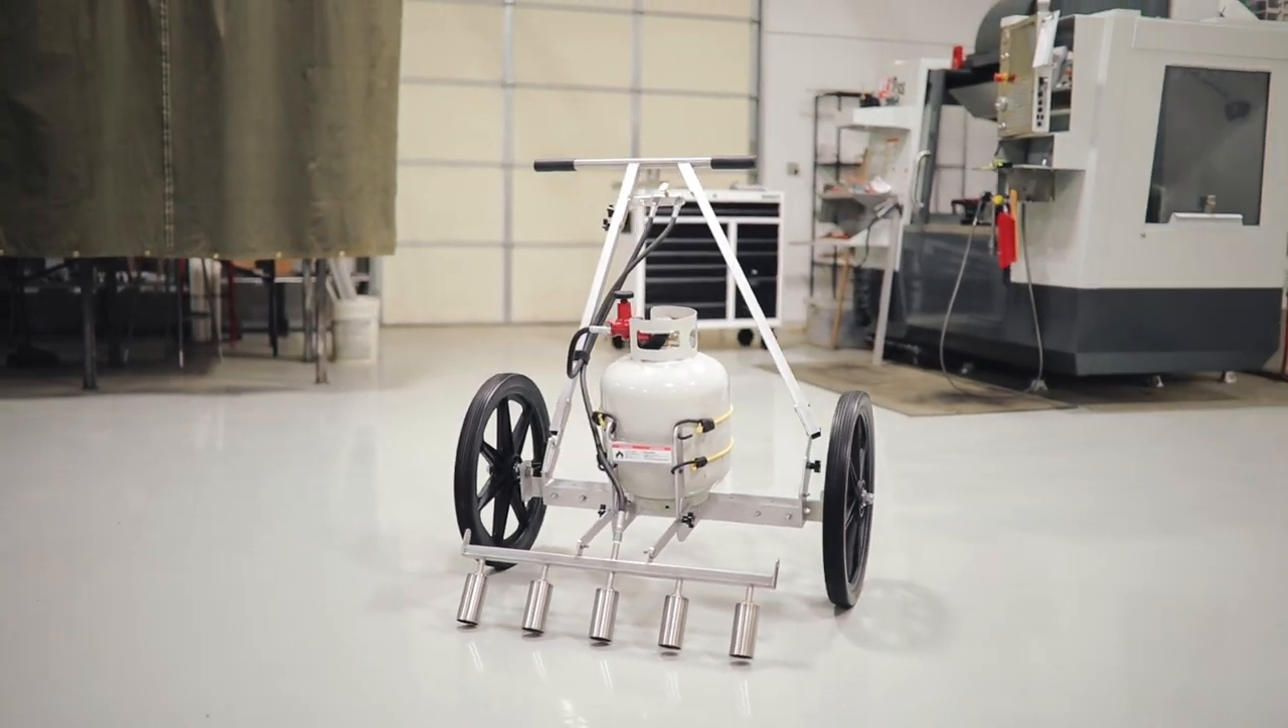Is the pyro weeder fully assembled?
Yes.